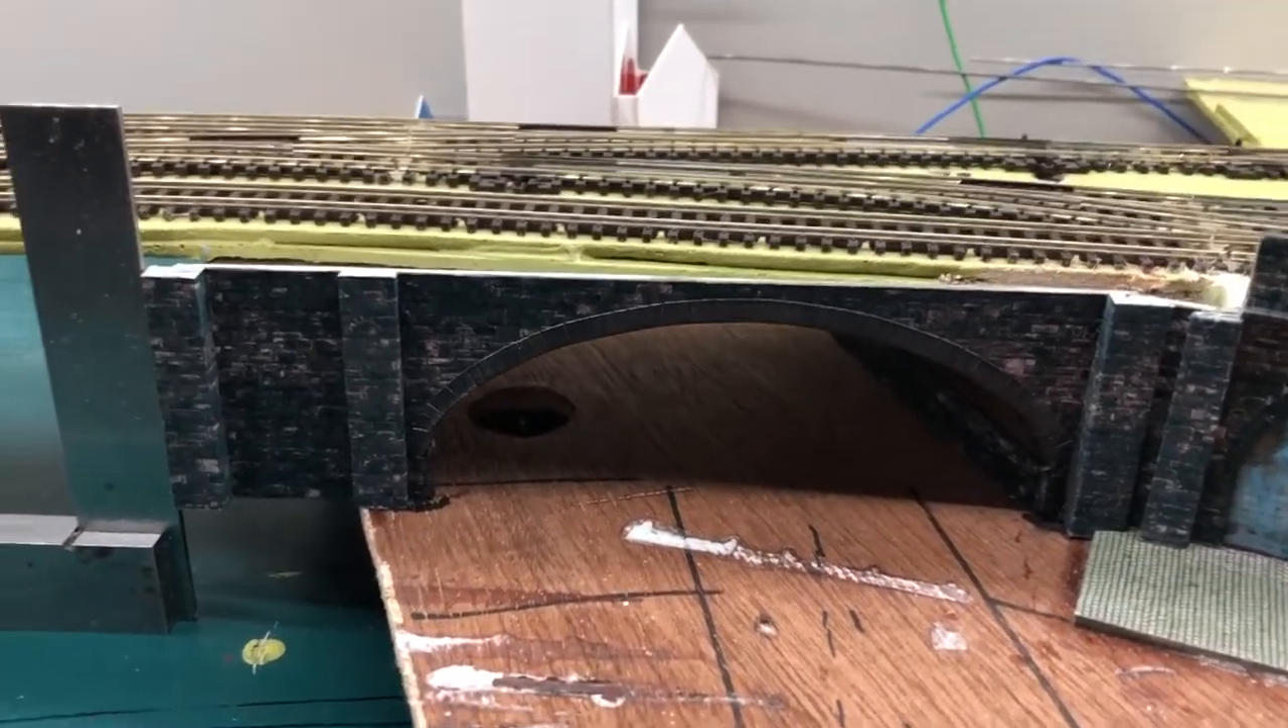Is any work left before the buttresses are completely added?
No.